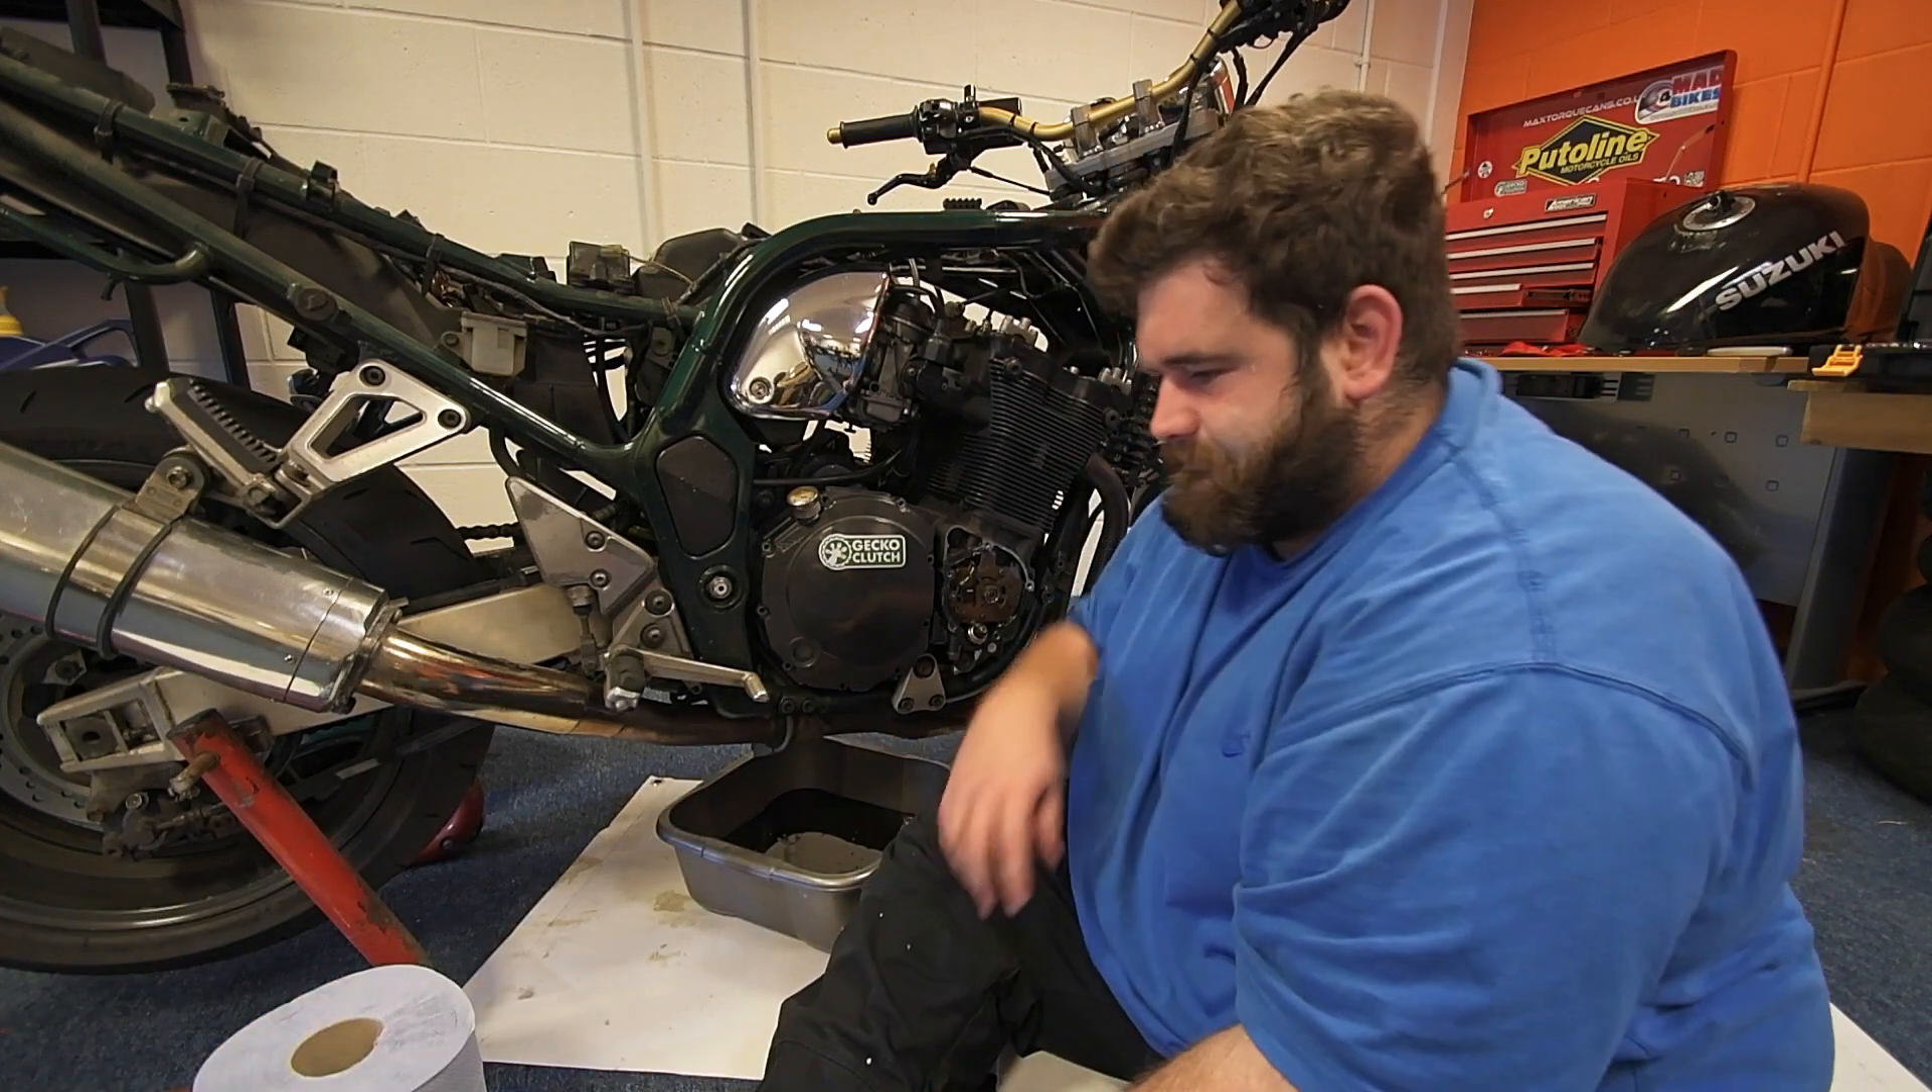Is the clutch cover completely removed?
No.